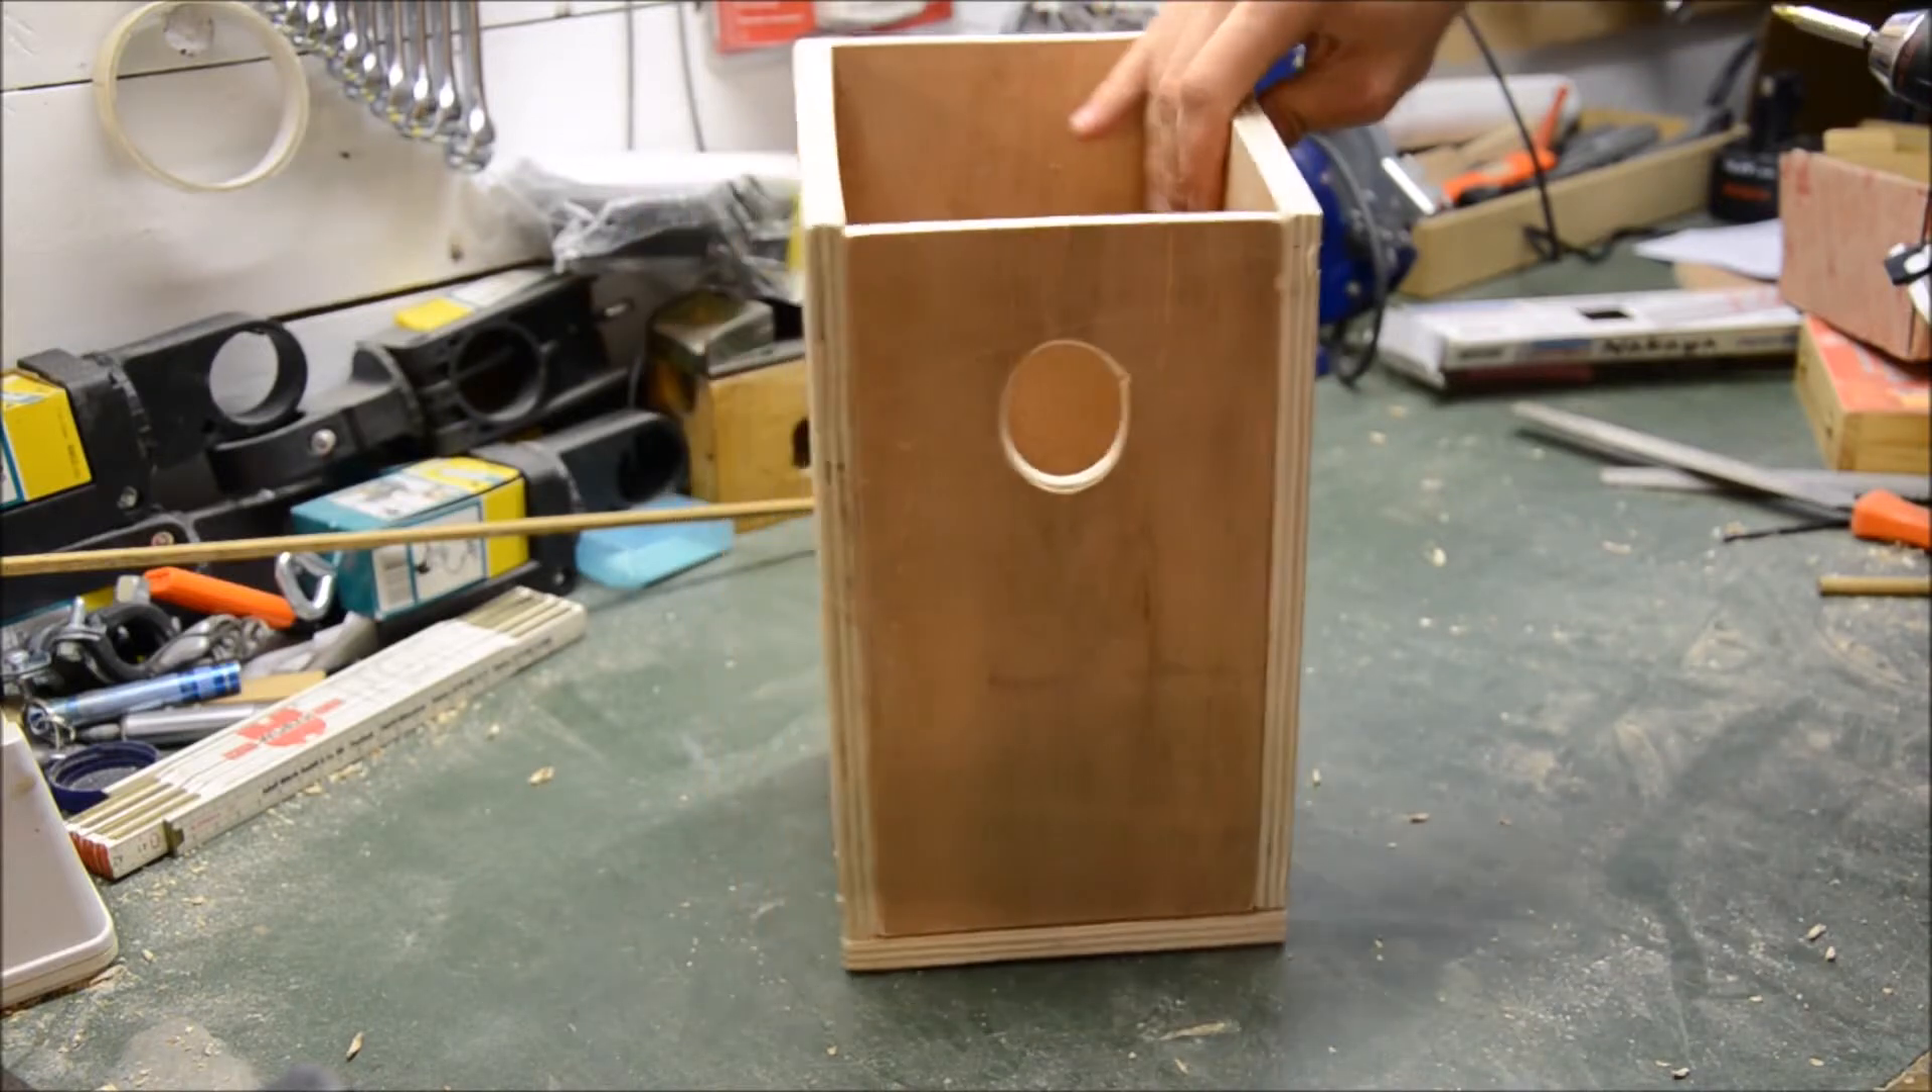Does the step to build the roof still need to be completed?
Yes.